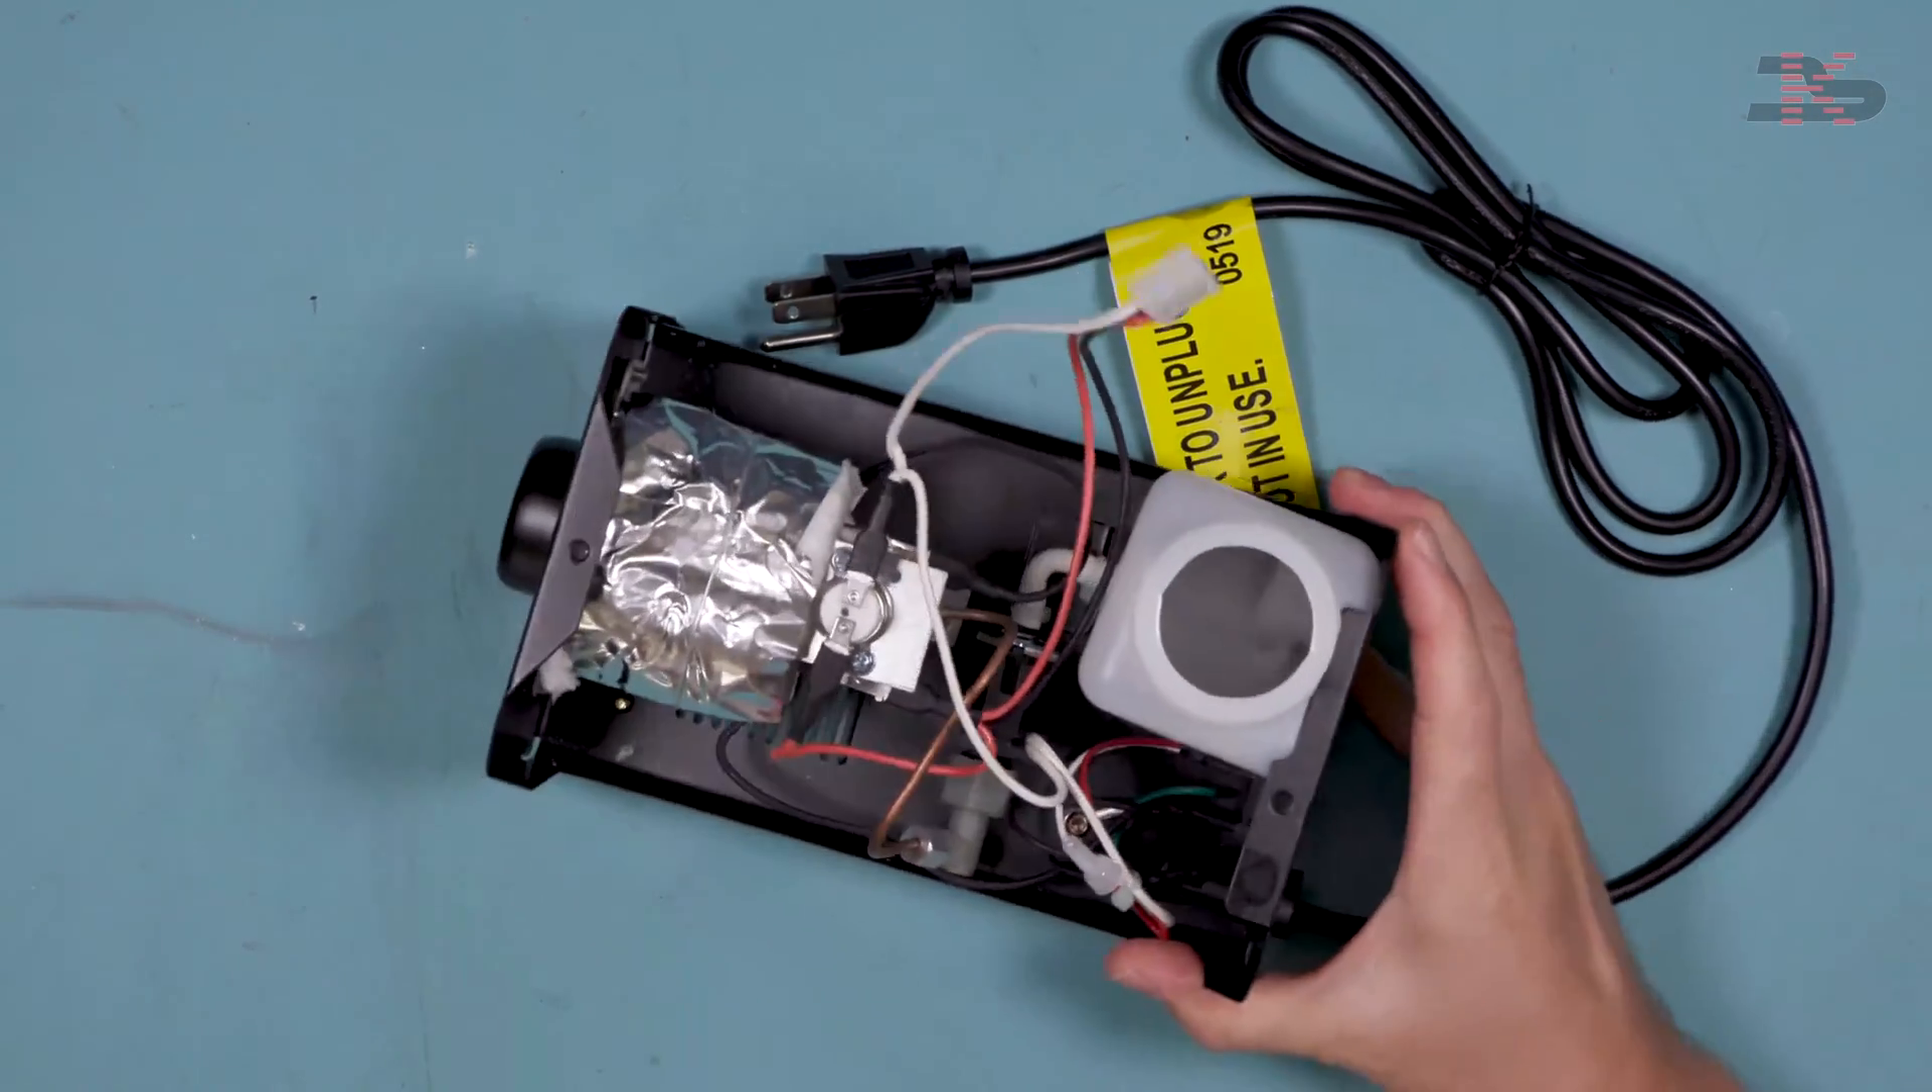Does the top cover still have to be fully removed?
No.